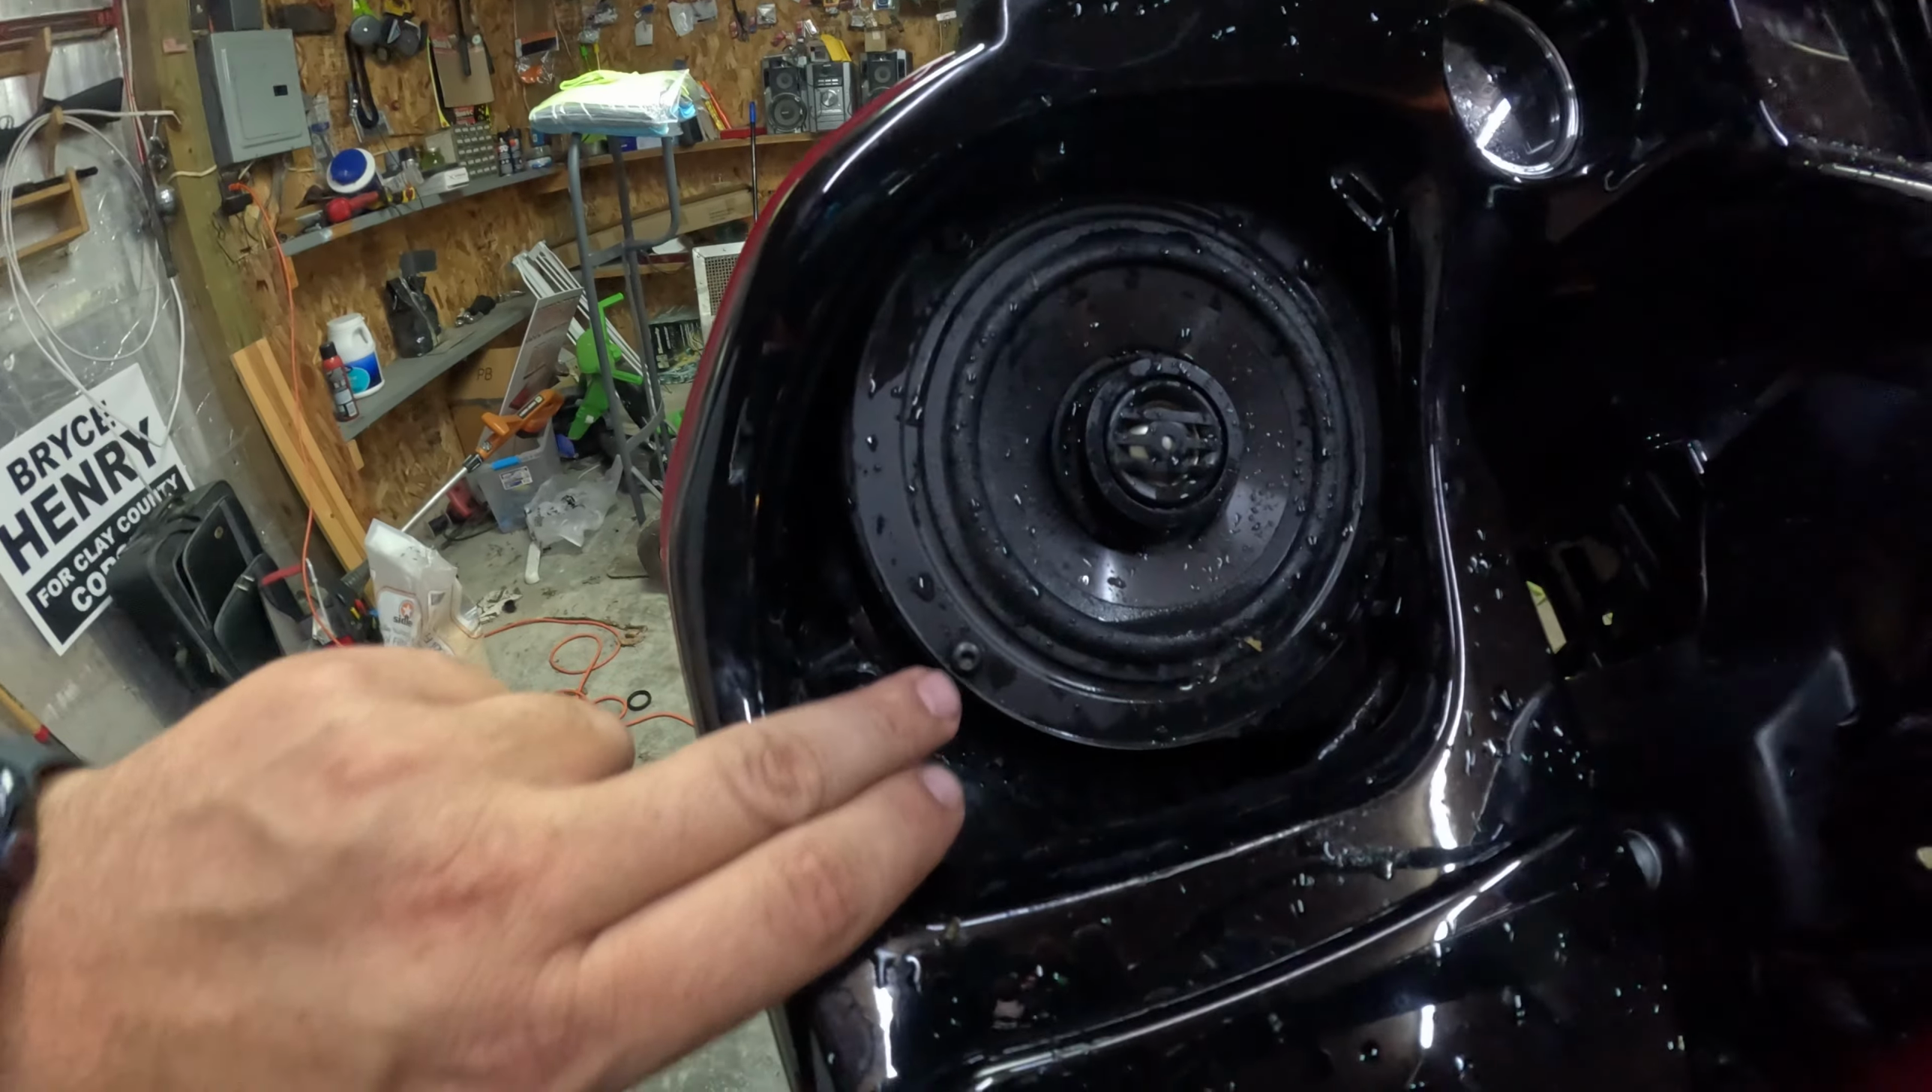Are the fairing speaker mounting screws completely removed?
No.